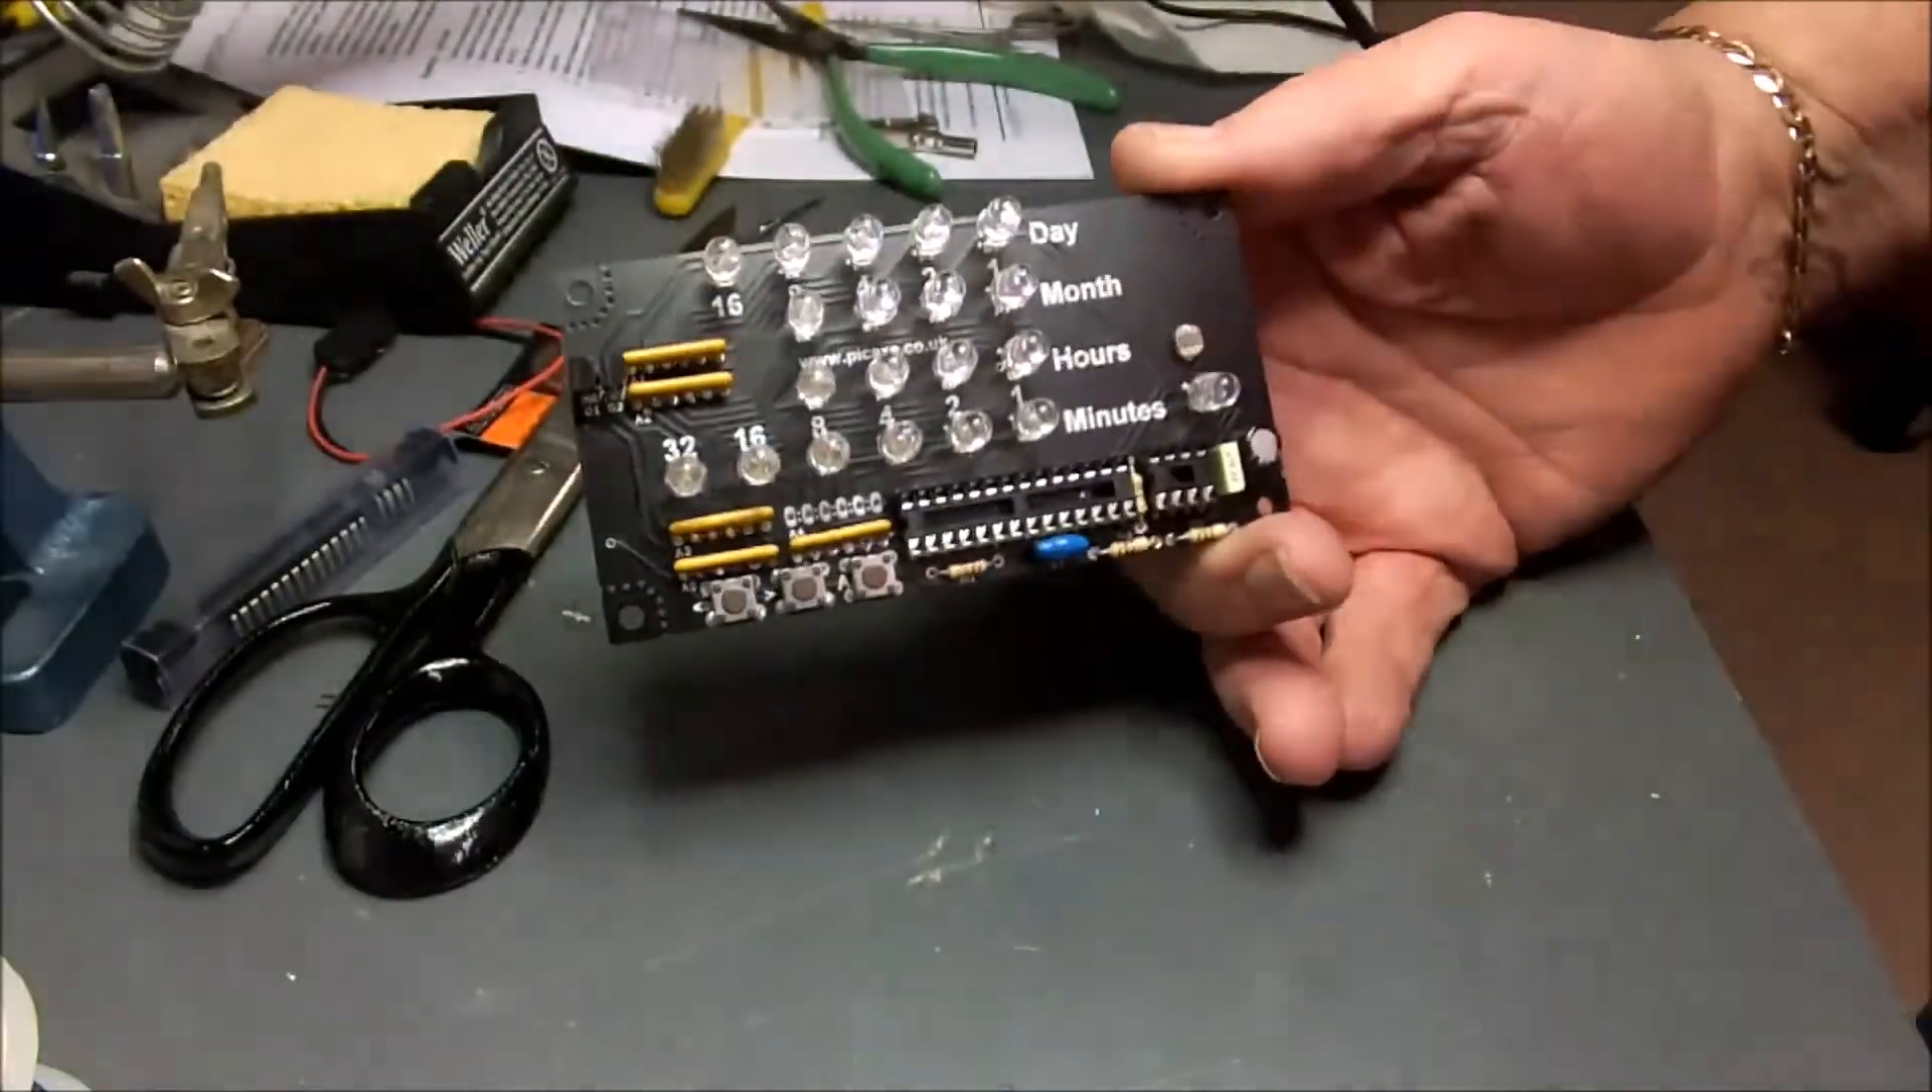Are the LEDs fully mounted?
Yes.